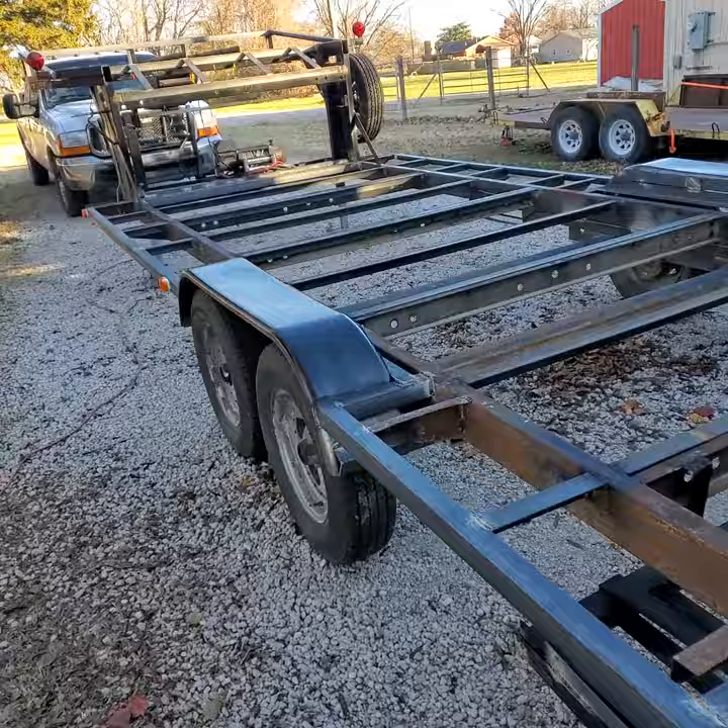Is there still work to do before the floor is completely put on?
Yes.